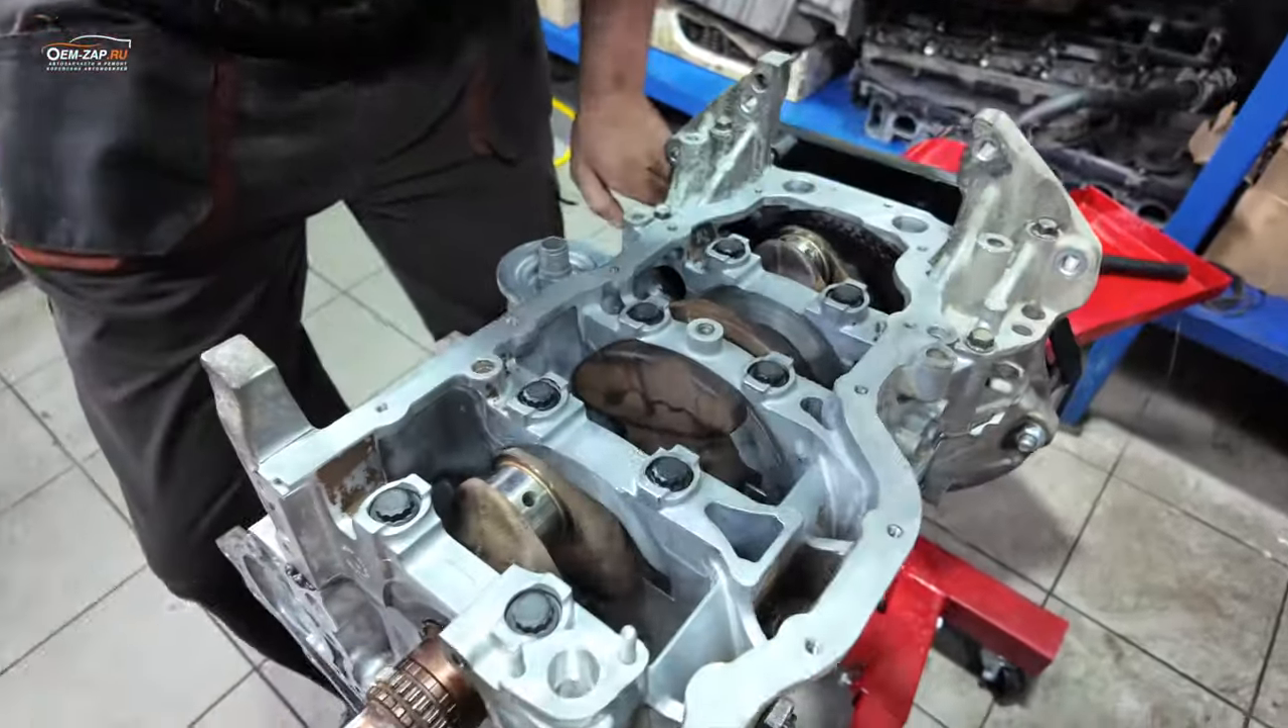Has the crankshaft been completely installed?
Yes.